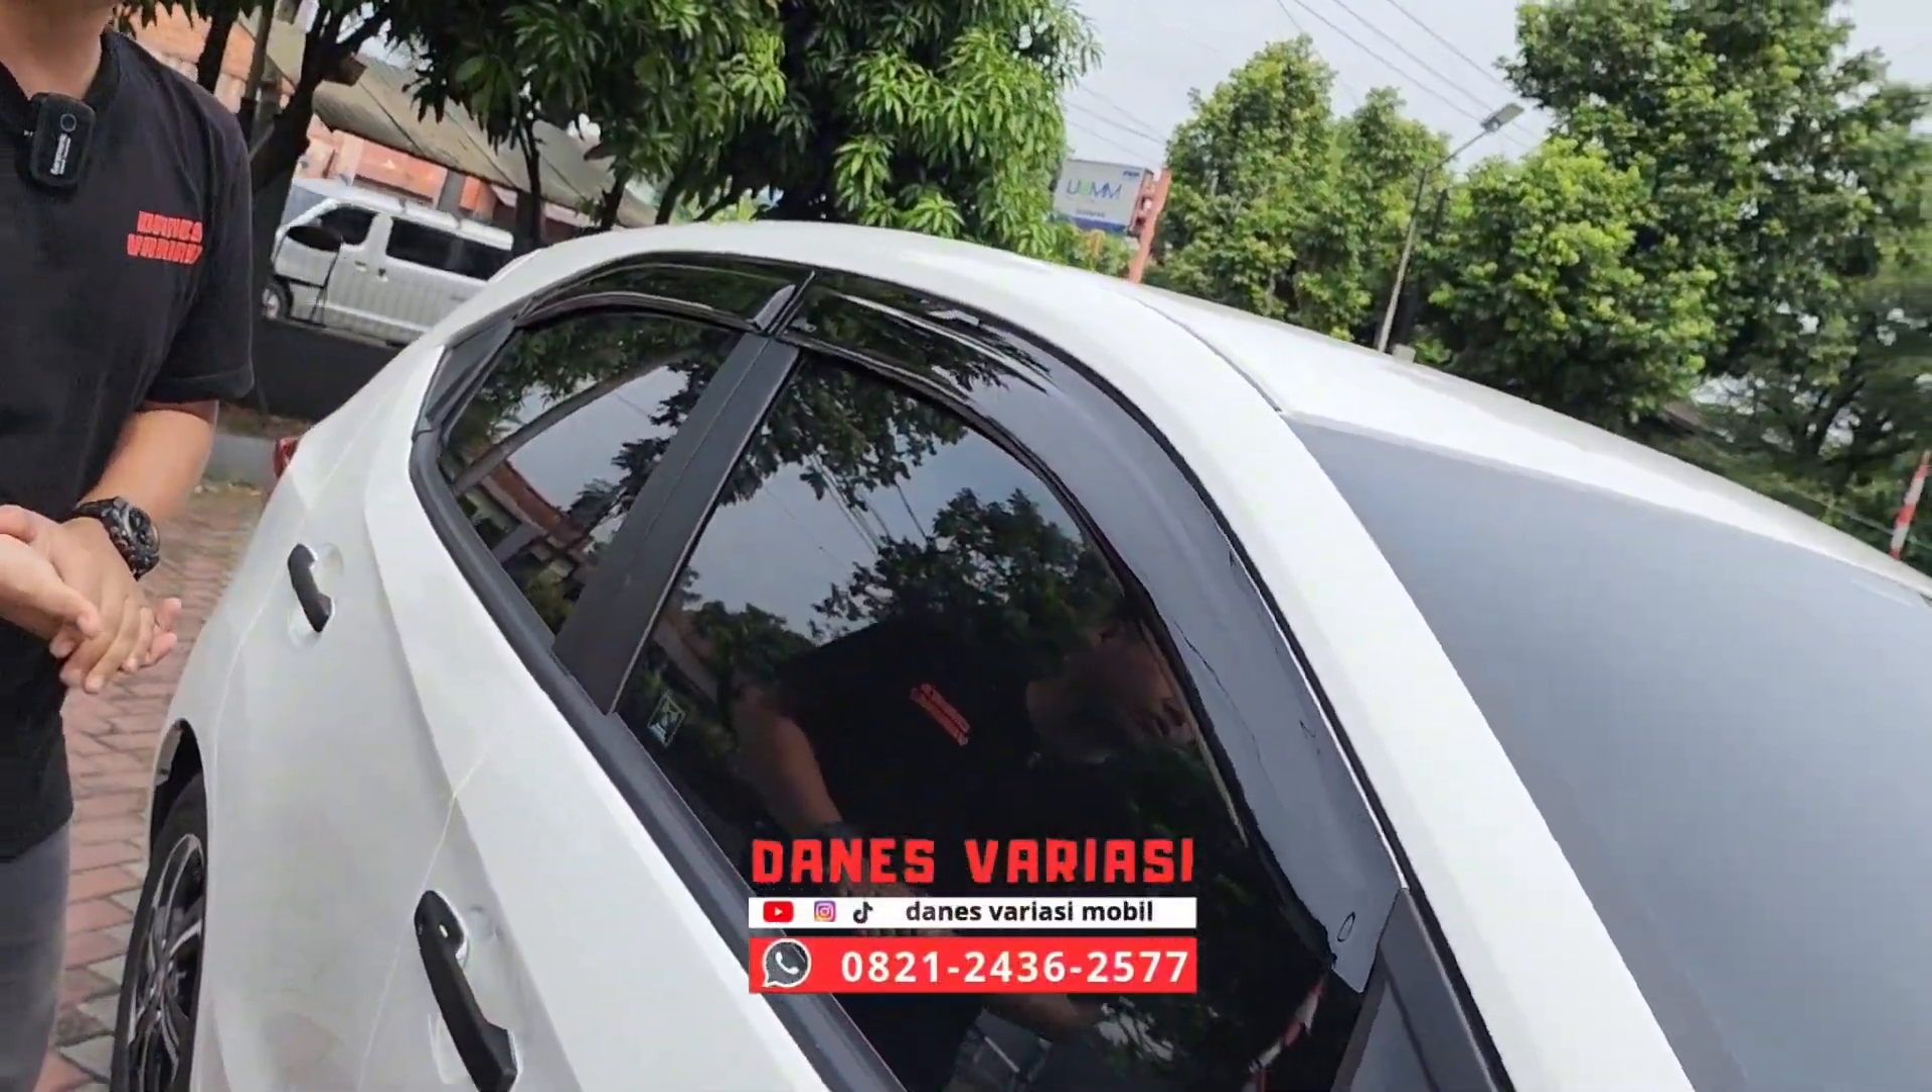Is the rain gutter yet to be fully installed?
No.